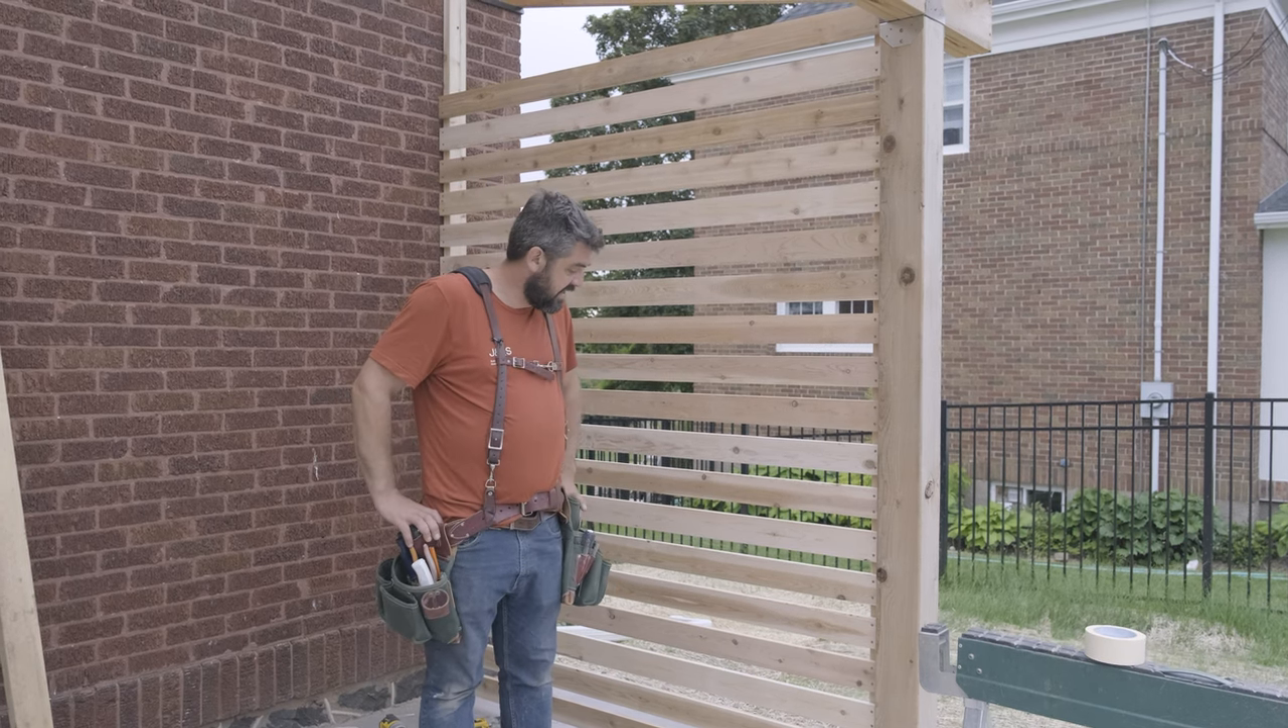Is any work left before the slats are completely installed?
No.